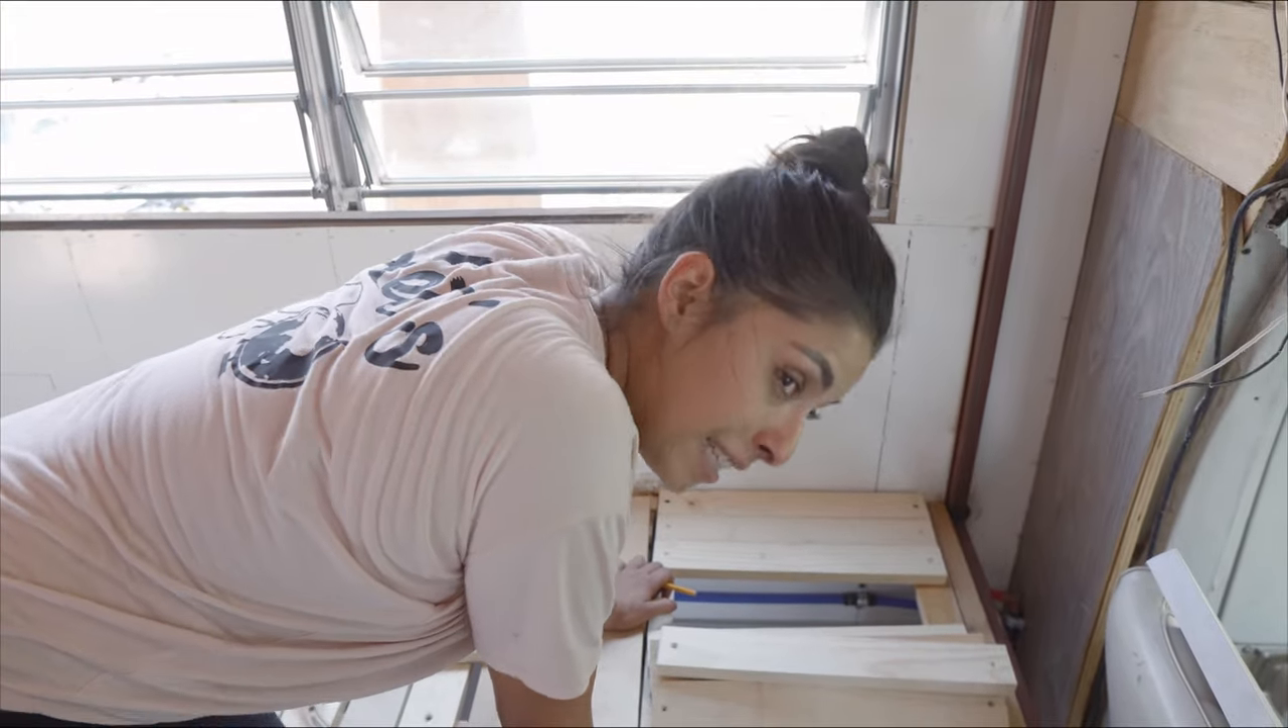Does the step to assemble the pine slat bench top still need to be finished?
Yes.